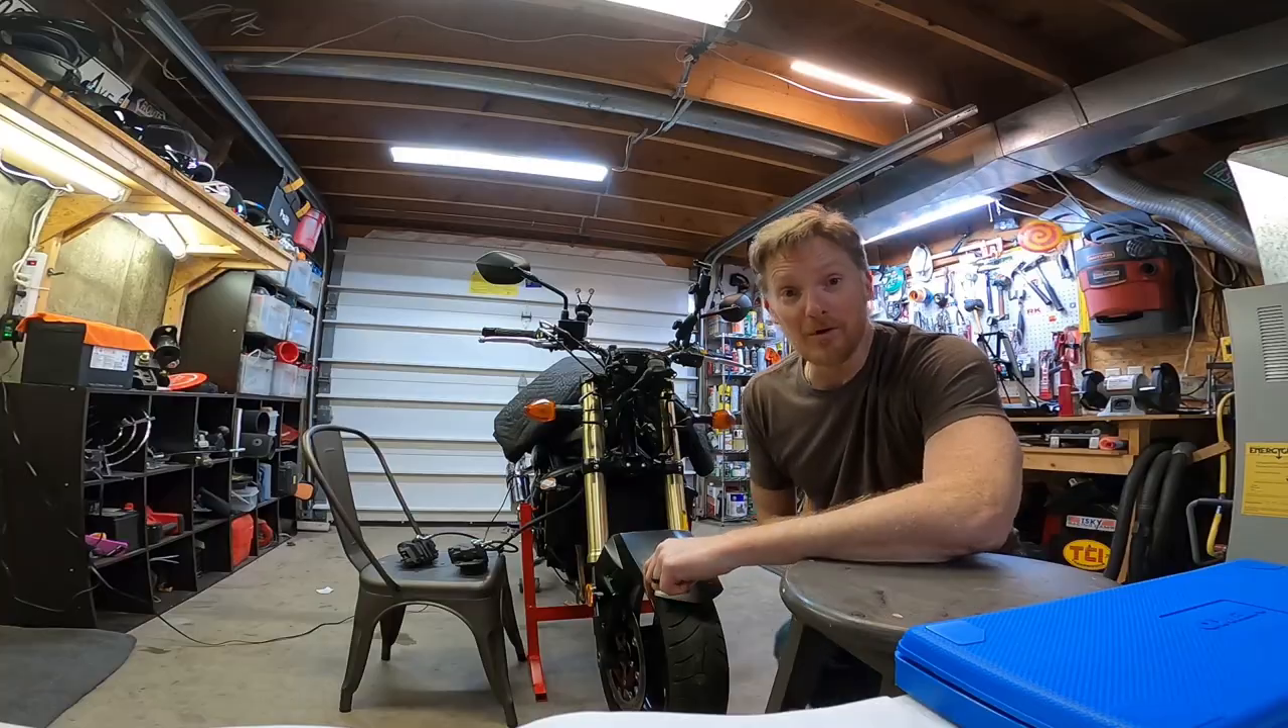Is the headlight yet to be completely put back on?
Yes.